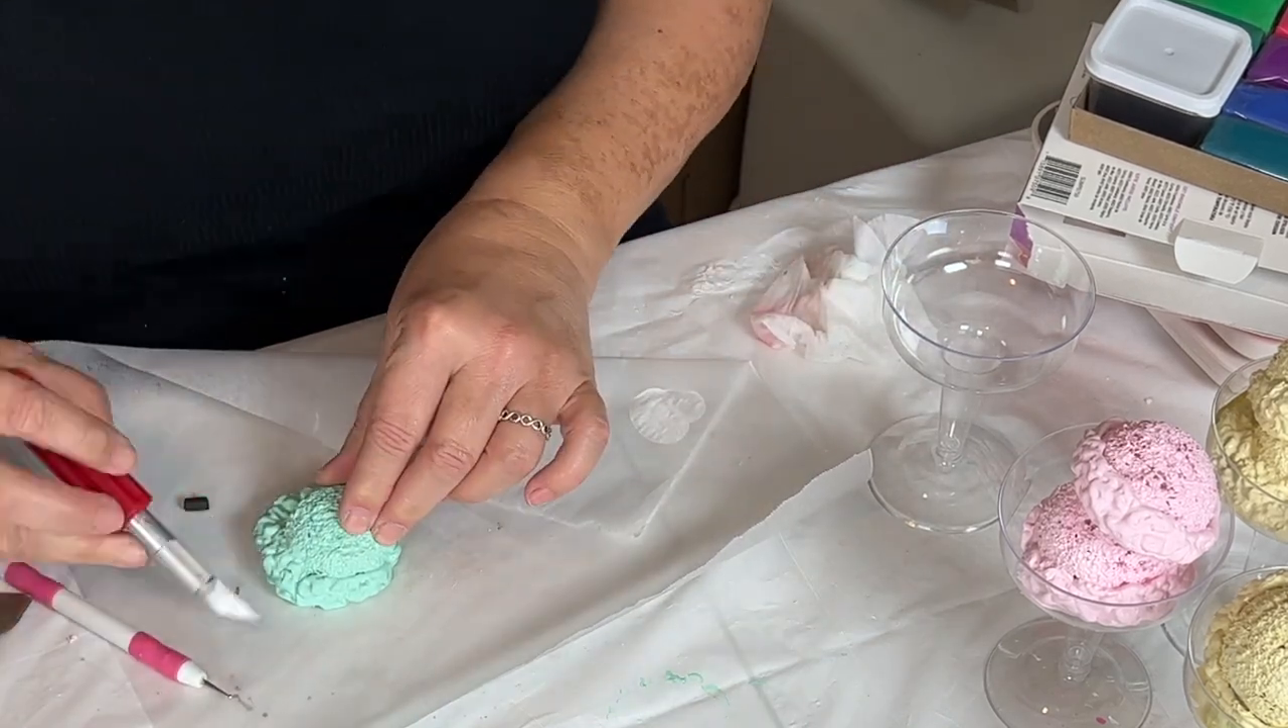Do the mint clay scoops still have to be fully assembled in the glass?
Yes.